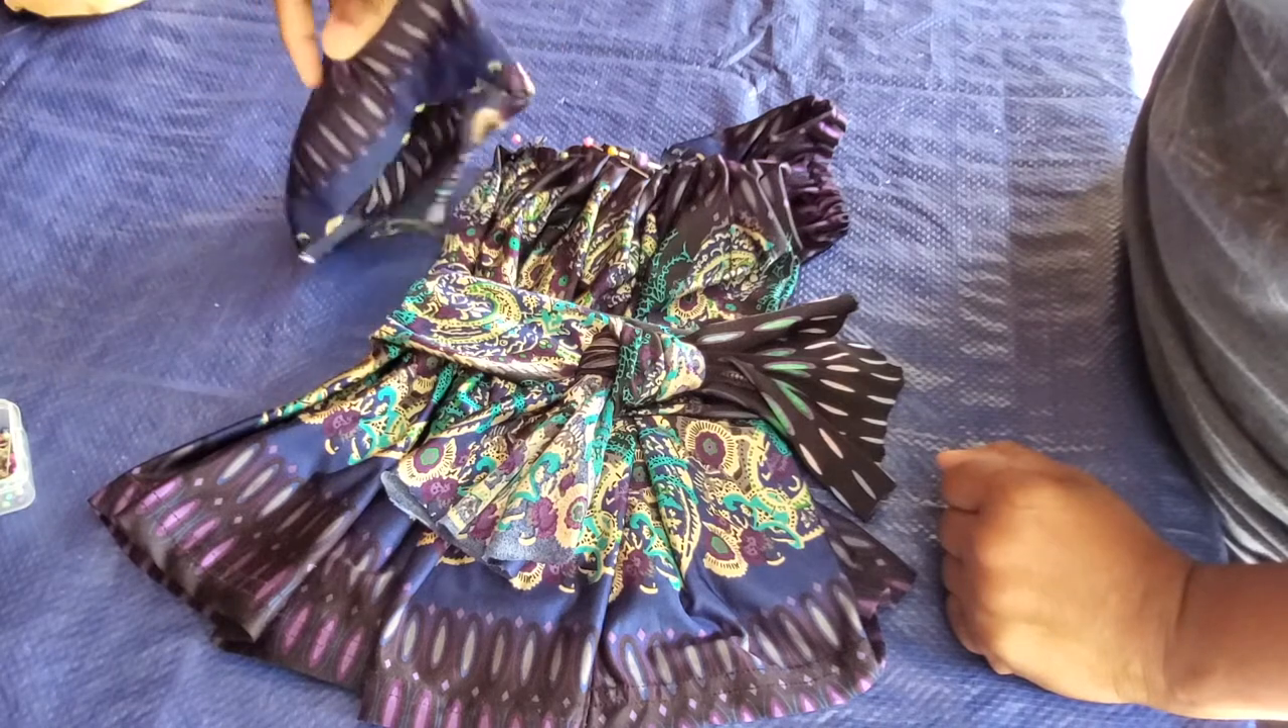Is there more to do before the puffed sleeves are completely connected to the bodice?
Yes.